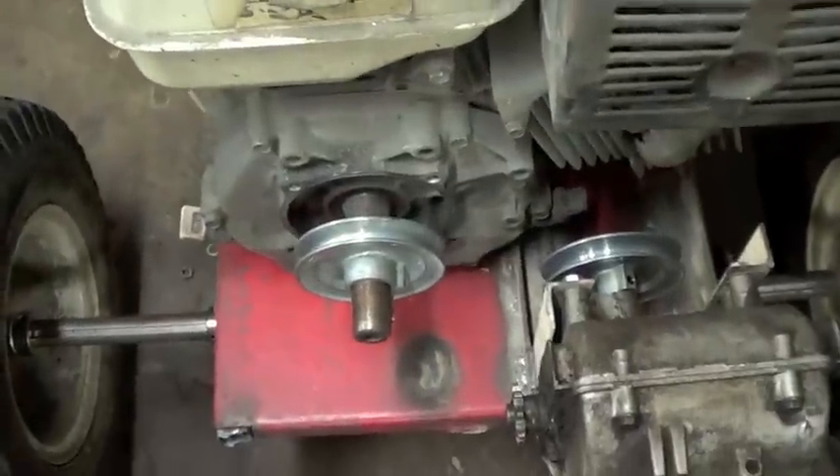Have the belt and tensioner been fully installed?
No.